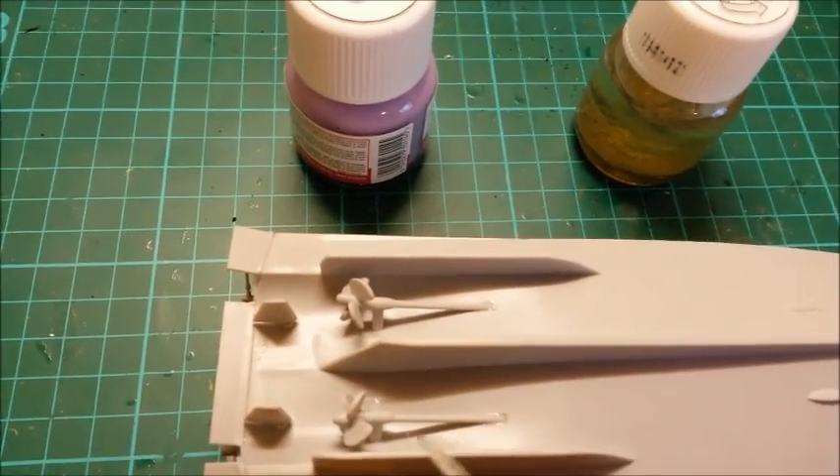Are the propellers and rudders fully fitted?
Yes.